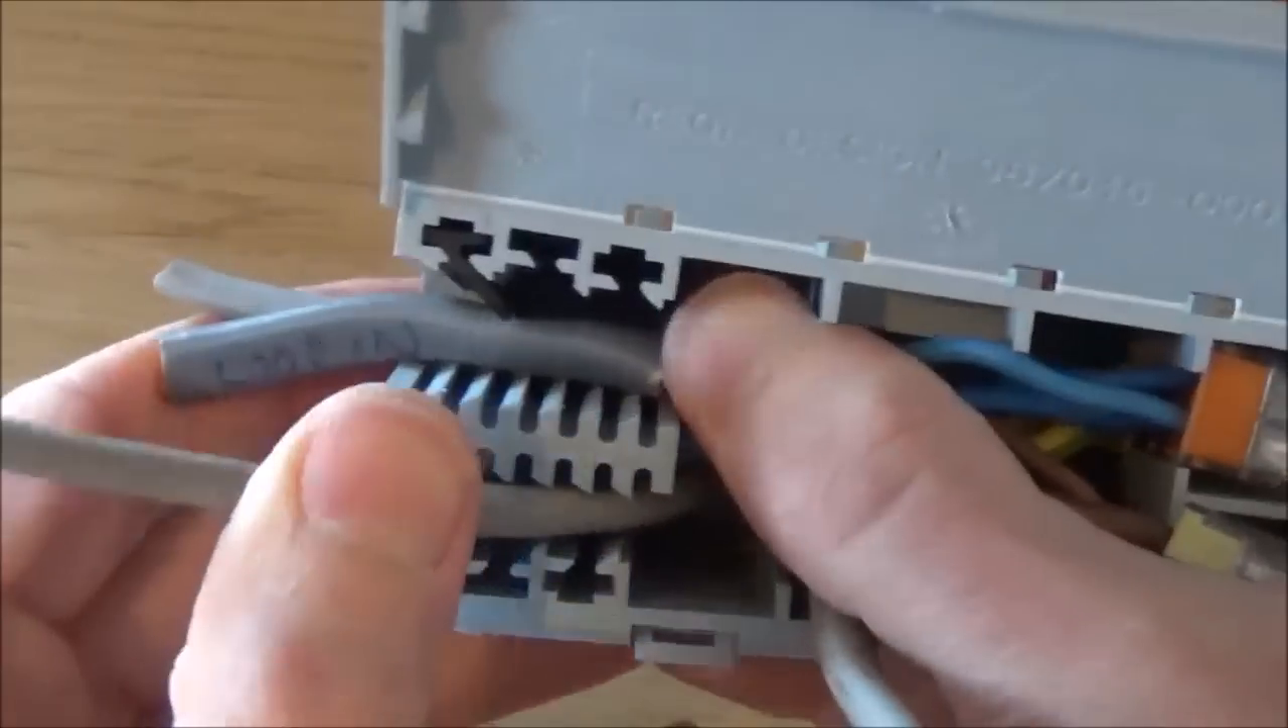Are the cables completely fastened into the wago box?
No.